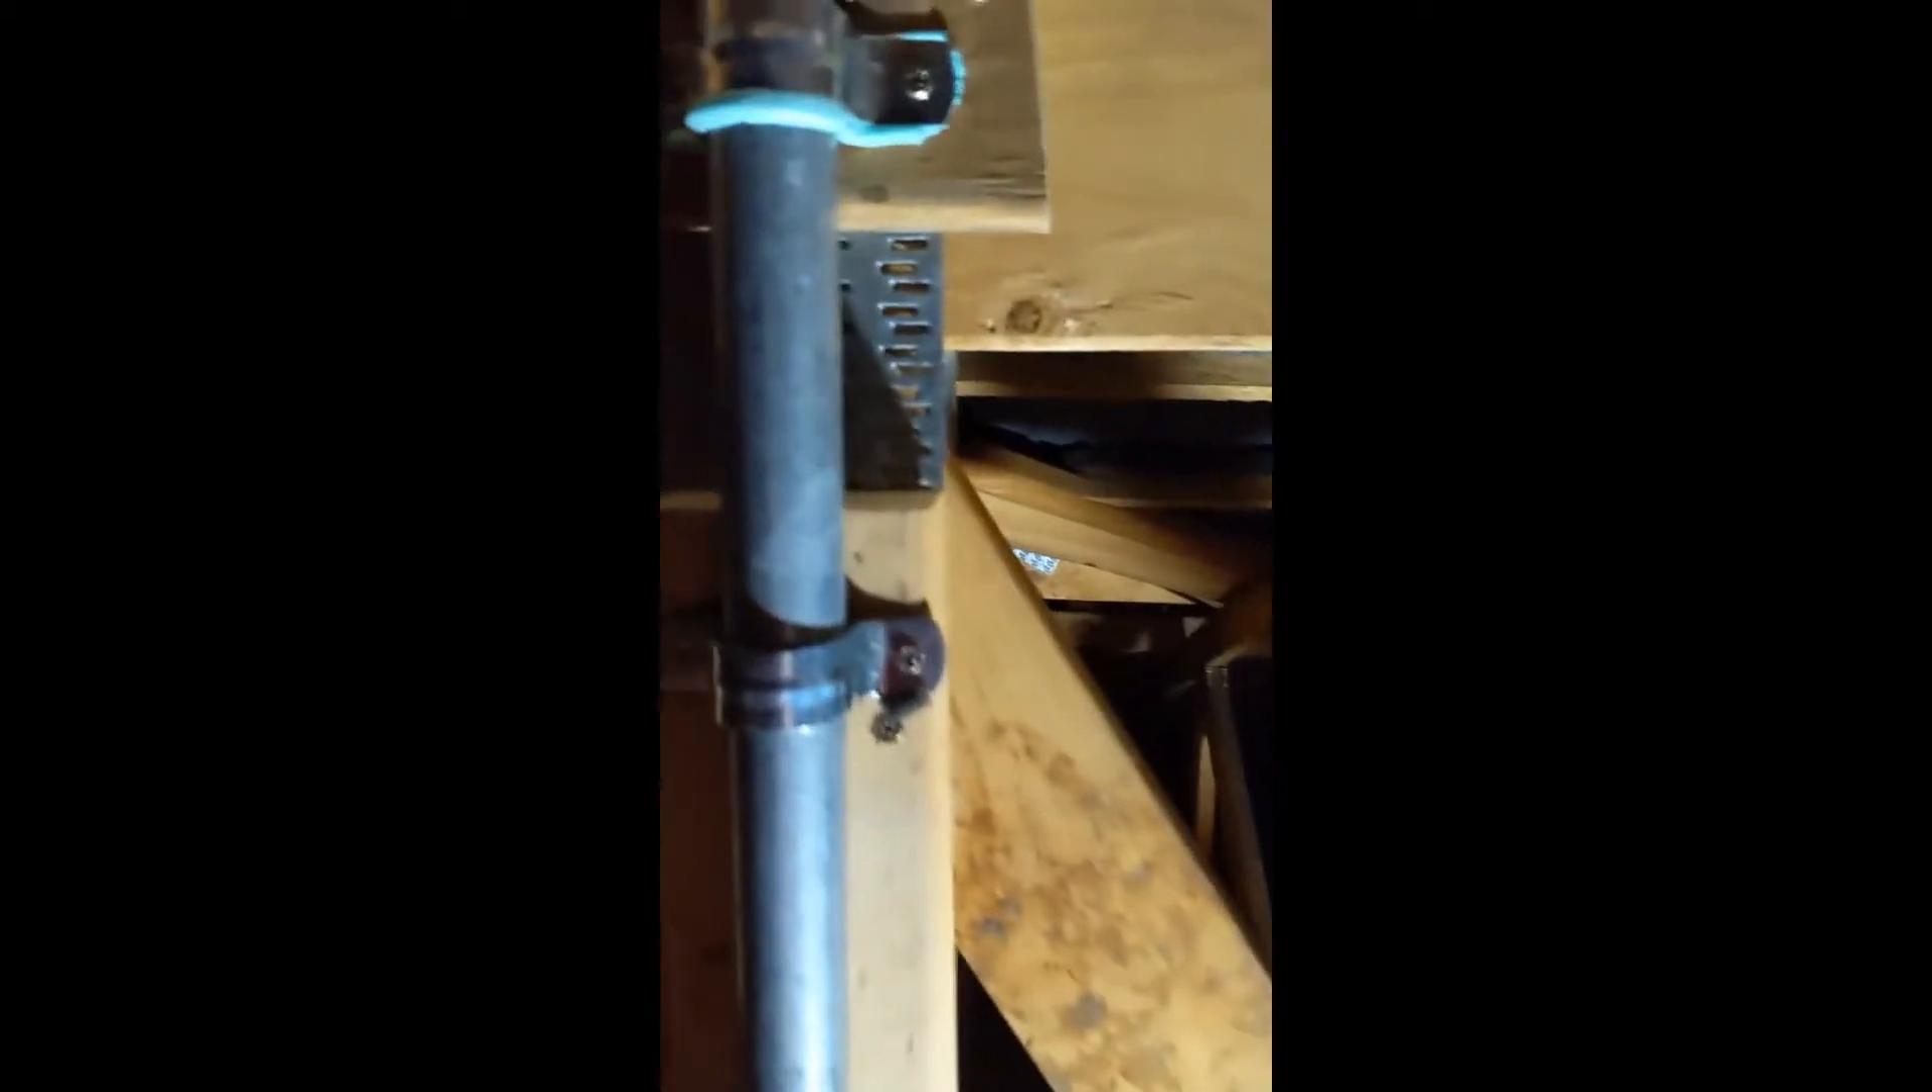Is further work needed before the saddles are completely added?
No.